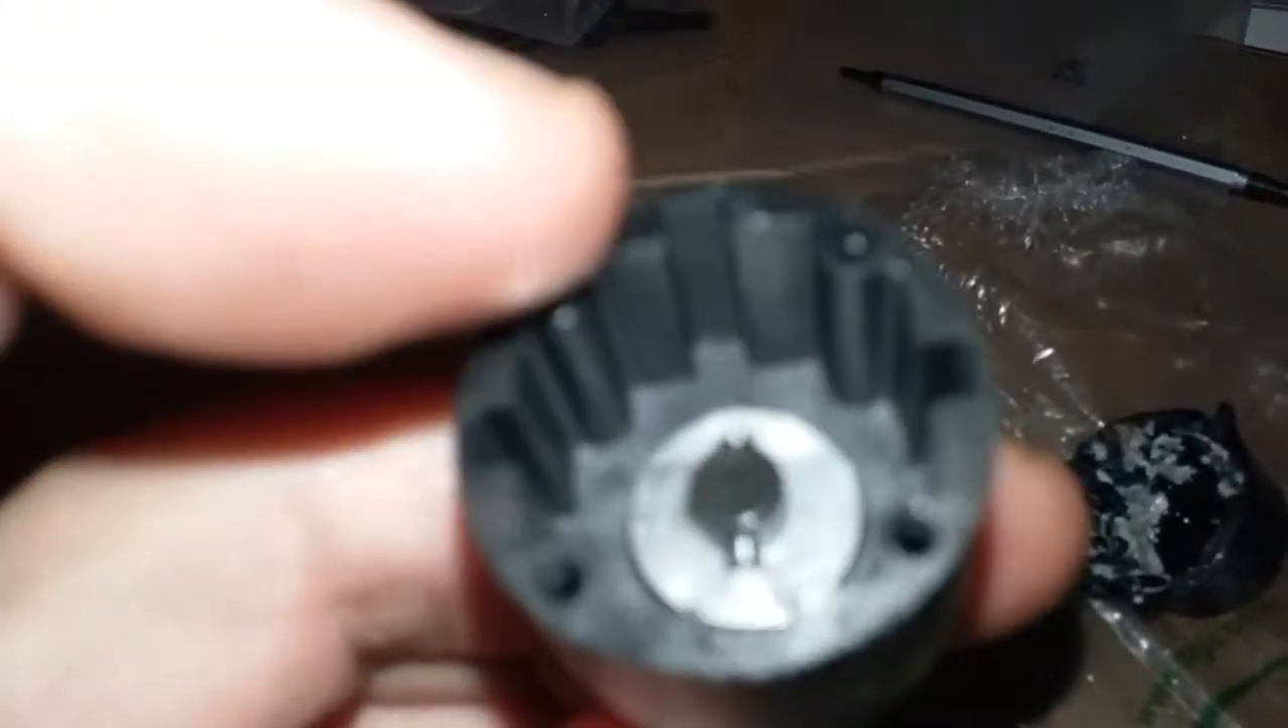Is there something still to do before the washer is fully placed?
No.